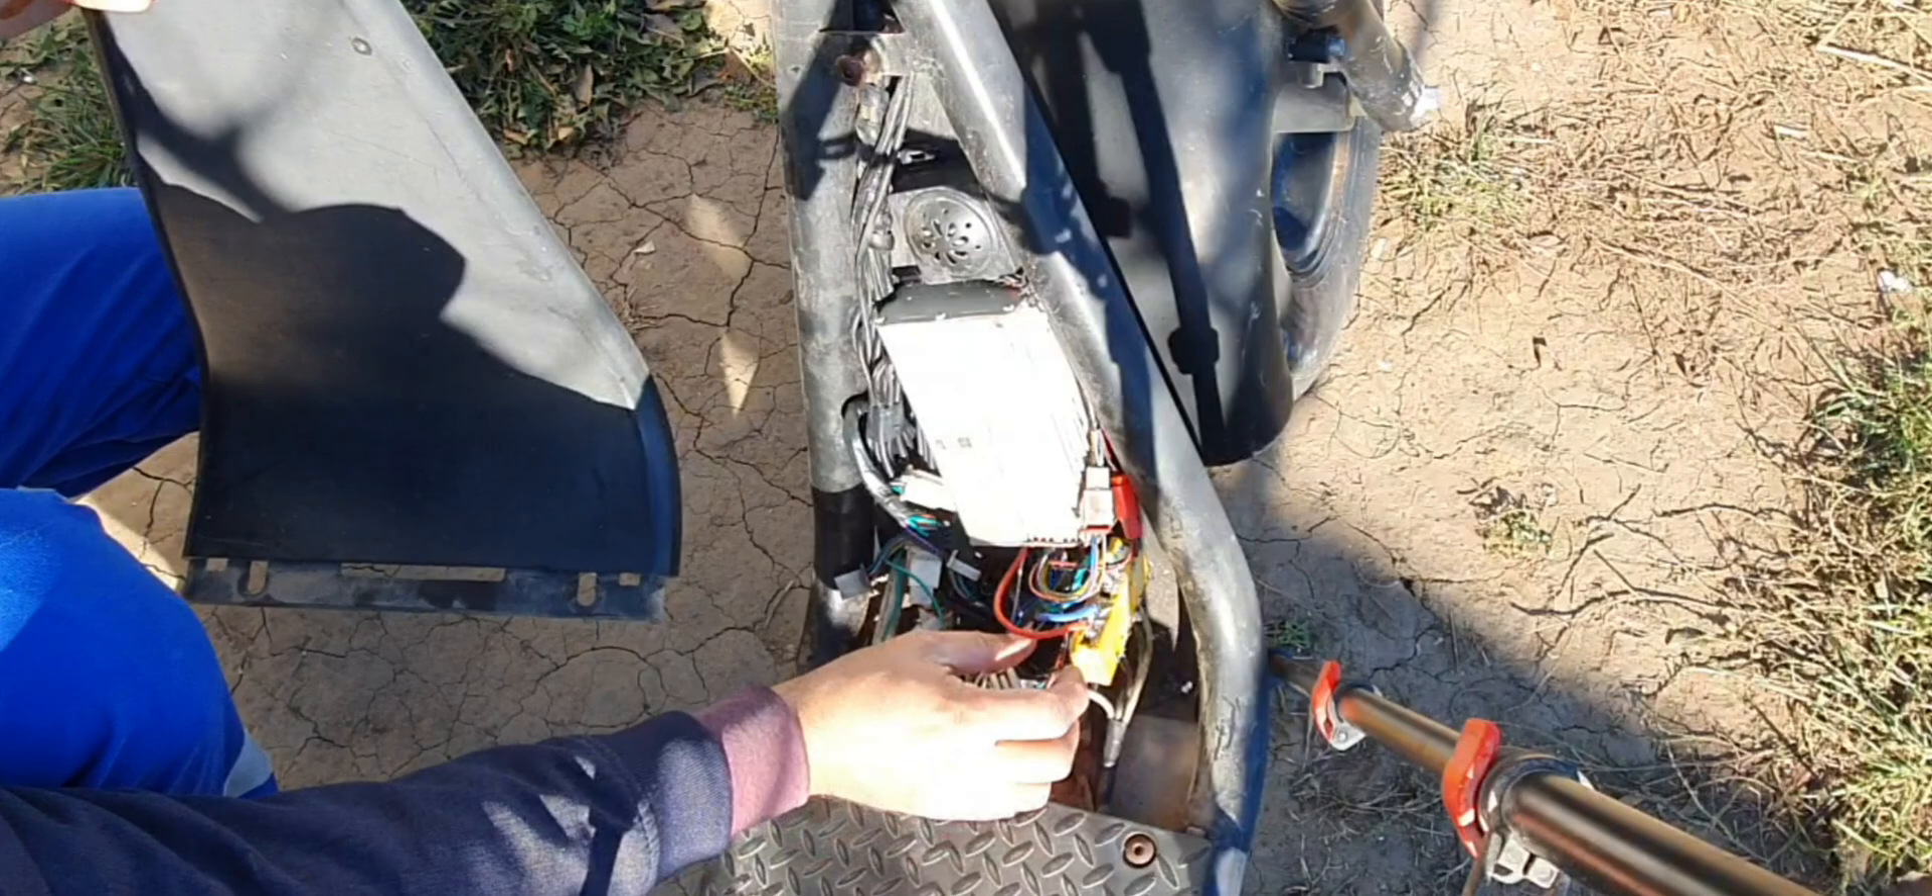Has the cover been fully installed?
No.